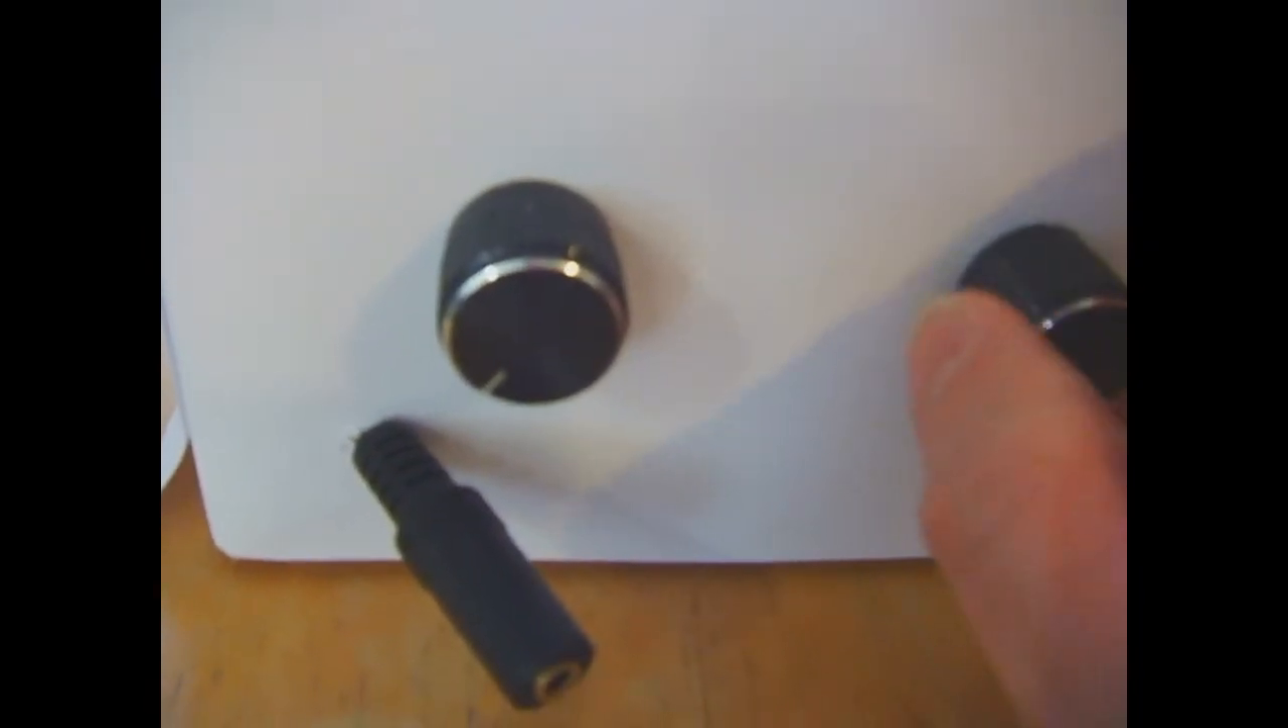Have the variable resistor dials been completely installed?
Yes.